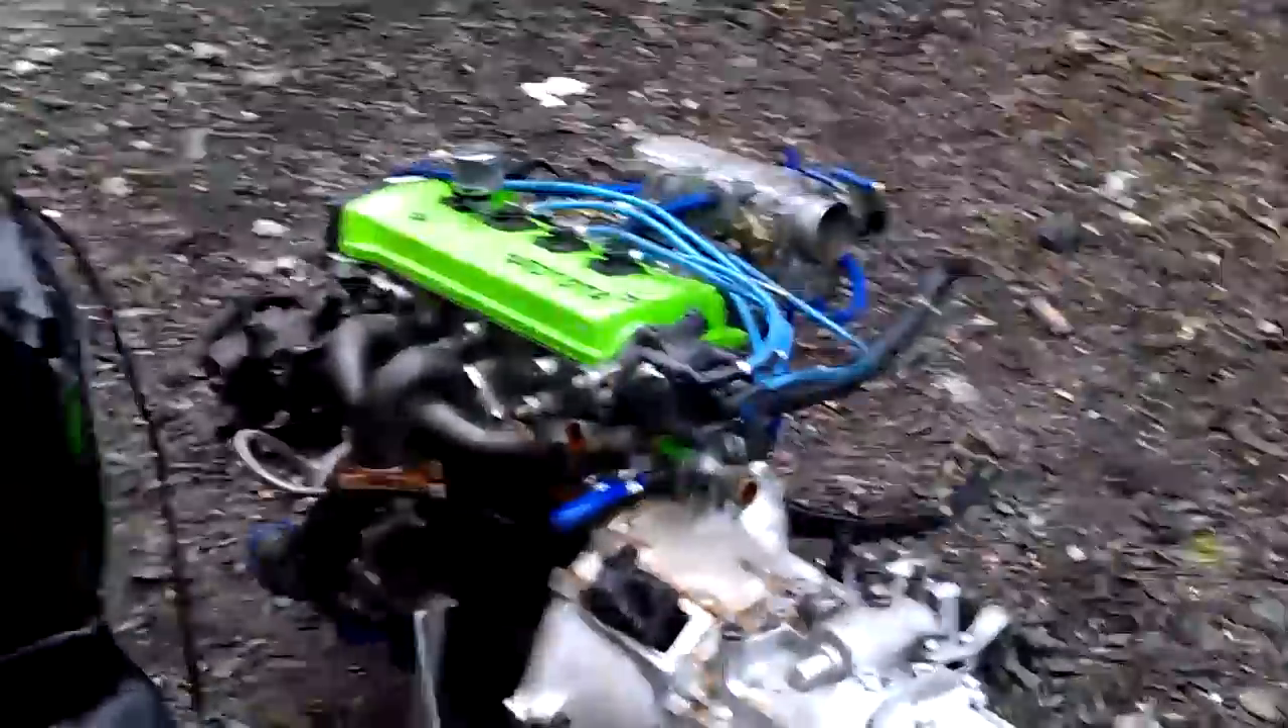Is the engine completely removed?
Yes.